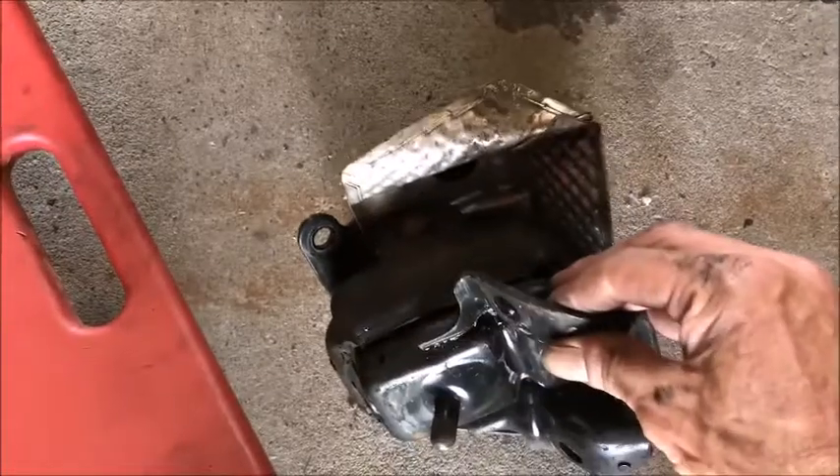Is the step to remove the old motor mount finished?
Yes.